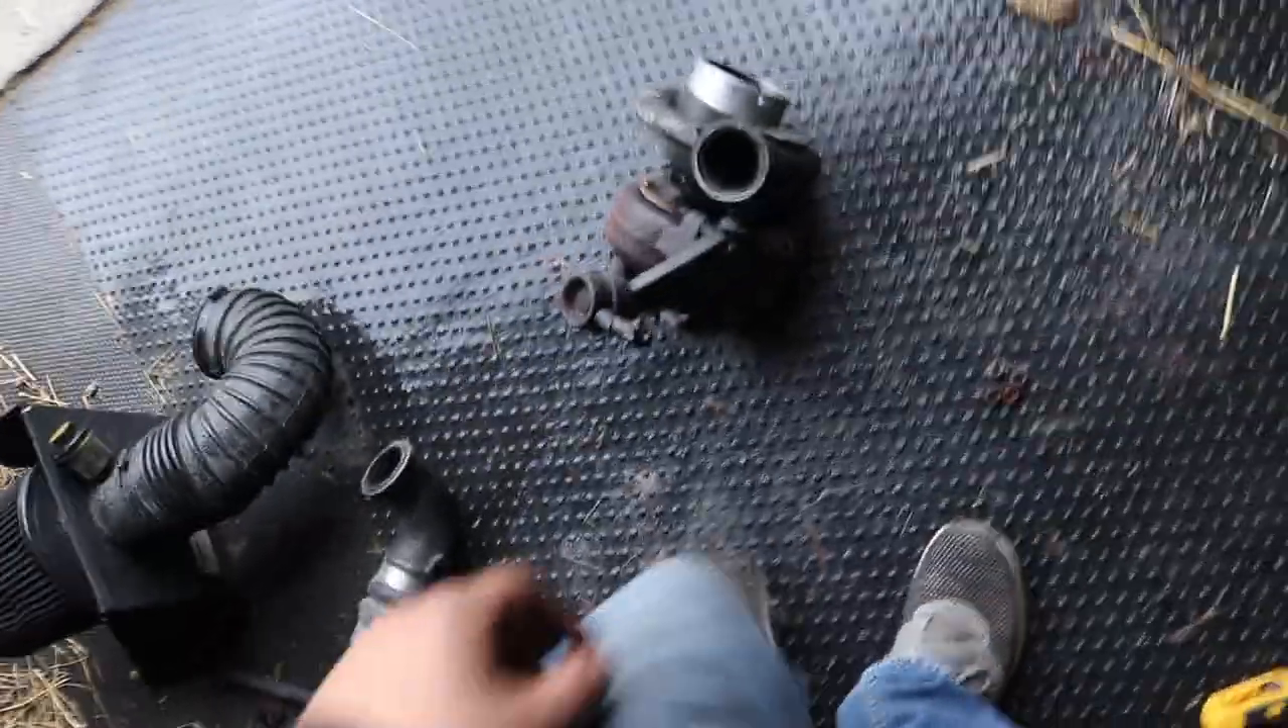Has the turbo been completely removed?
Yes.